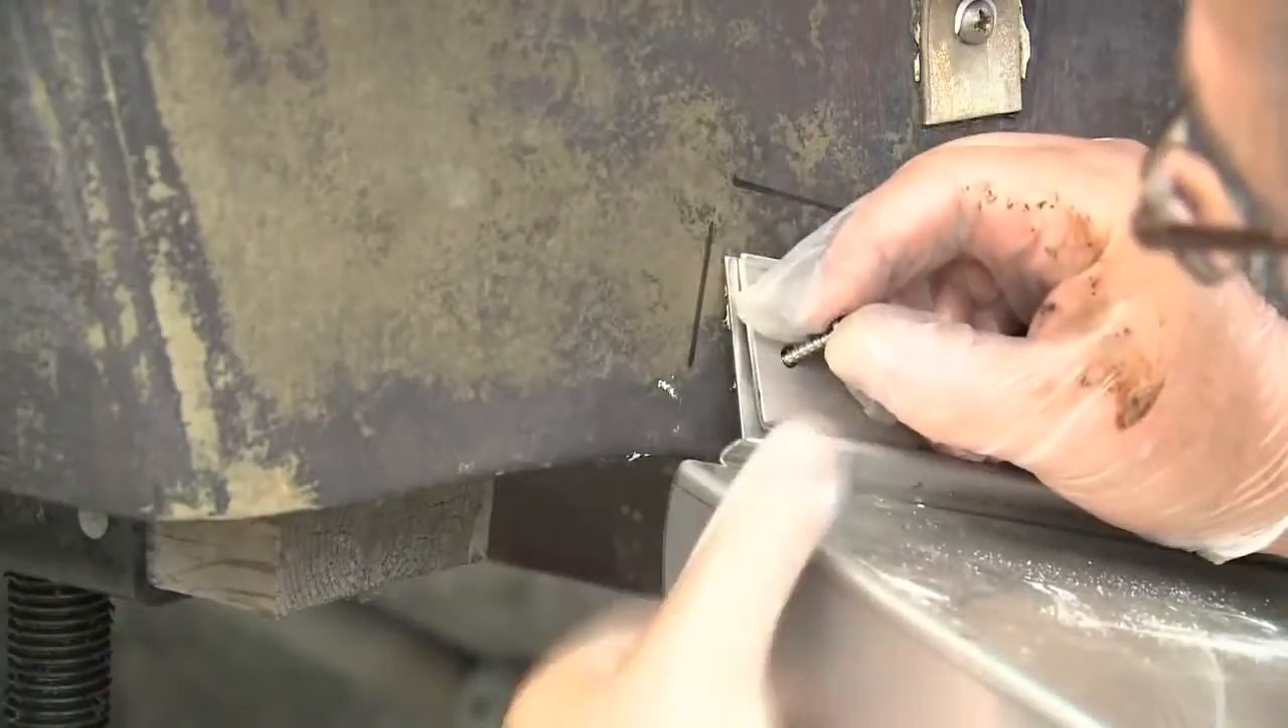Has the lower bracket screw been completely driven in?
No.